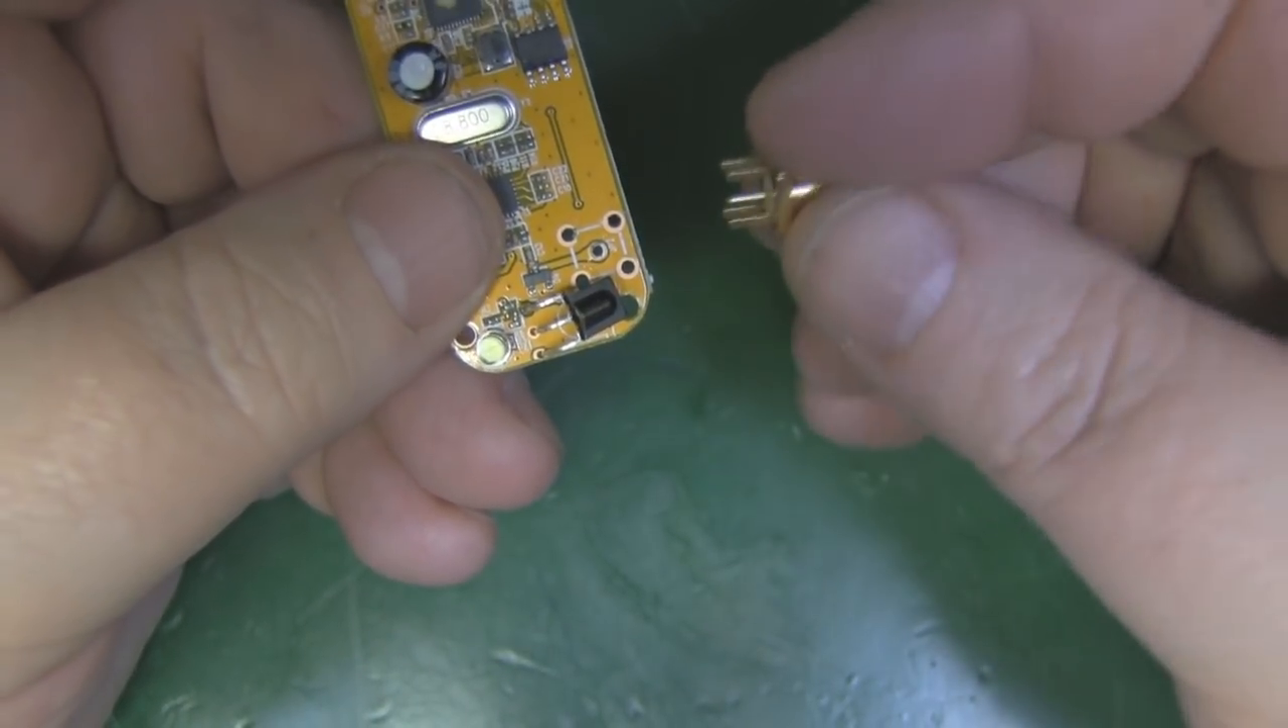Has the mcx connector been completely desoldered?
Yes.